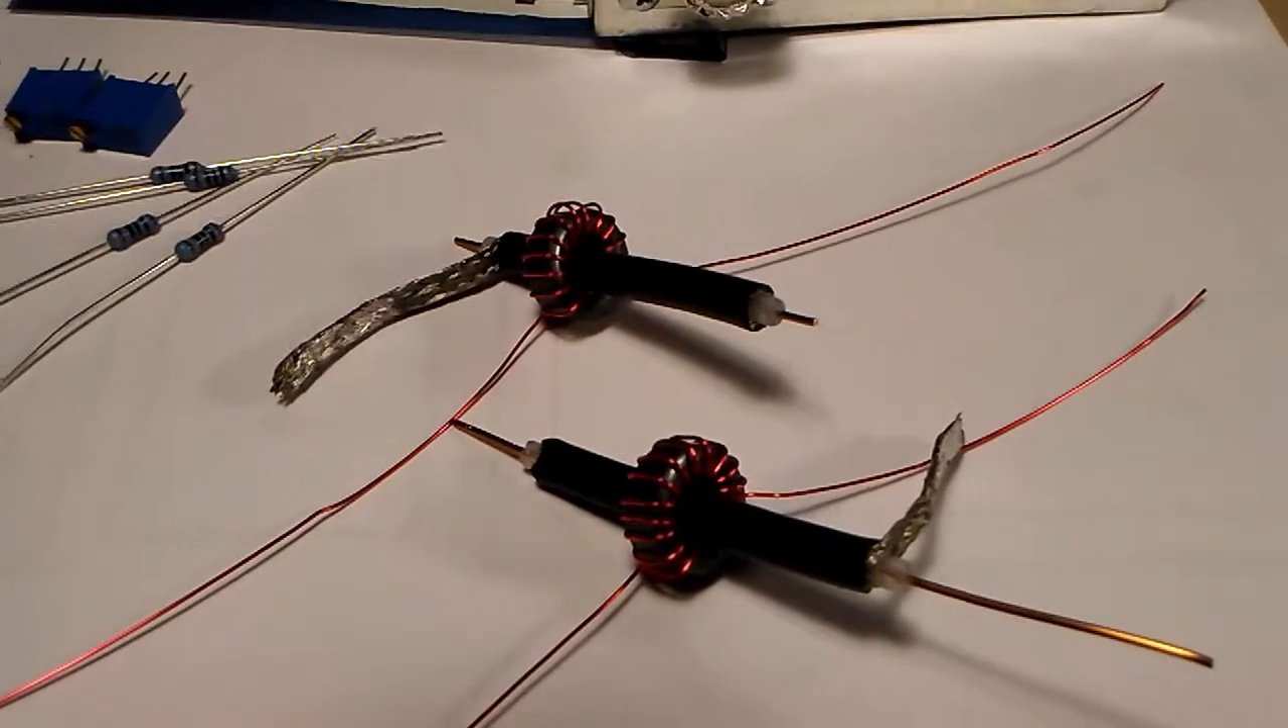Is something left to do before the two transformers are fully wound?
No.